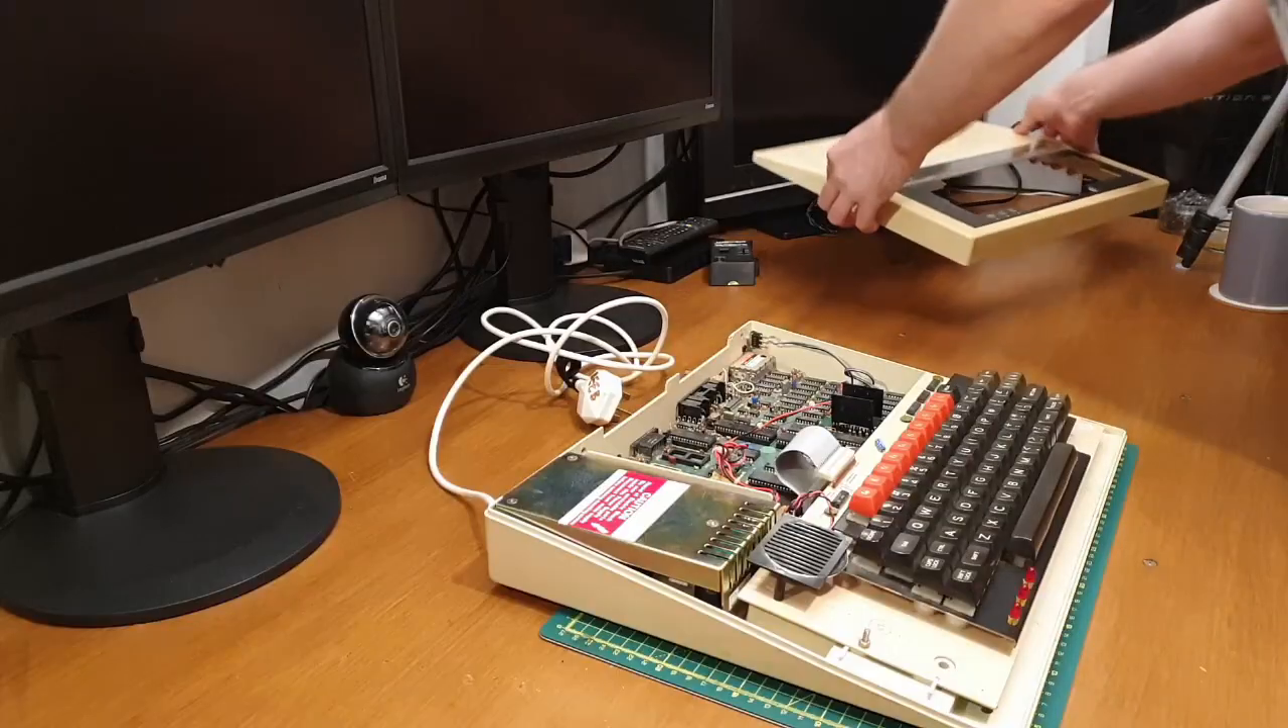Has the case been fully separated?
Yes.